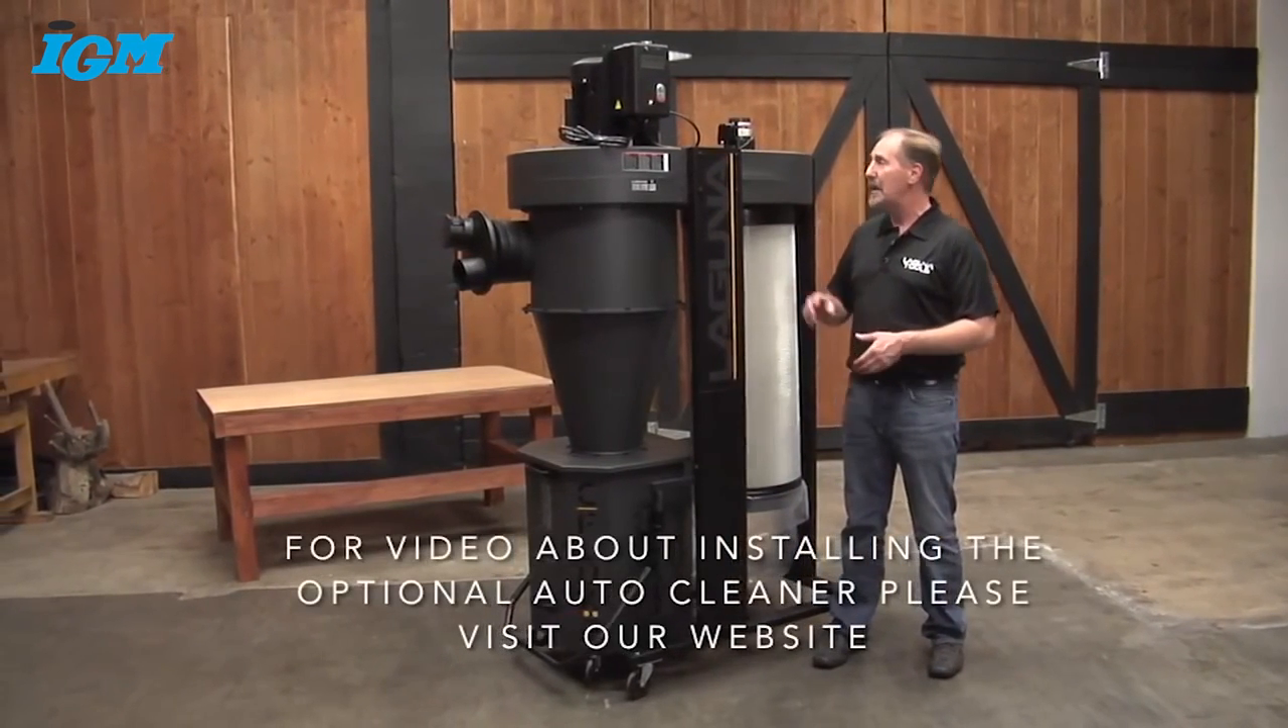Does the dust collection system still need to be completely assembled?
No.